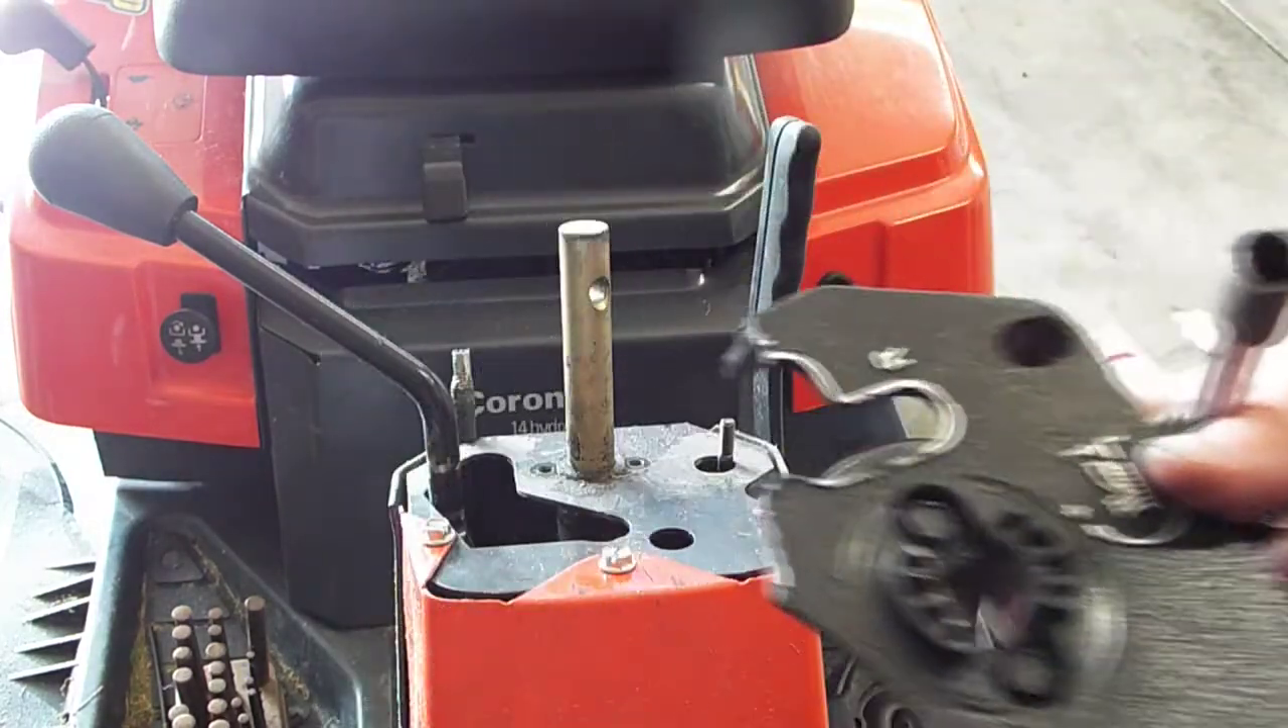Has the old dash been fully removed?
Yes.